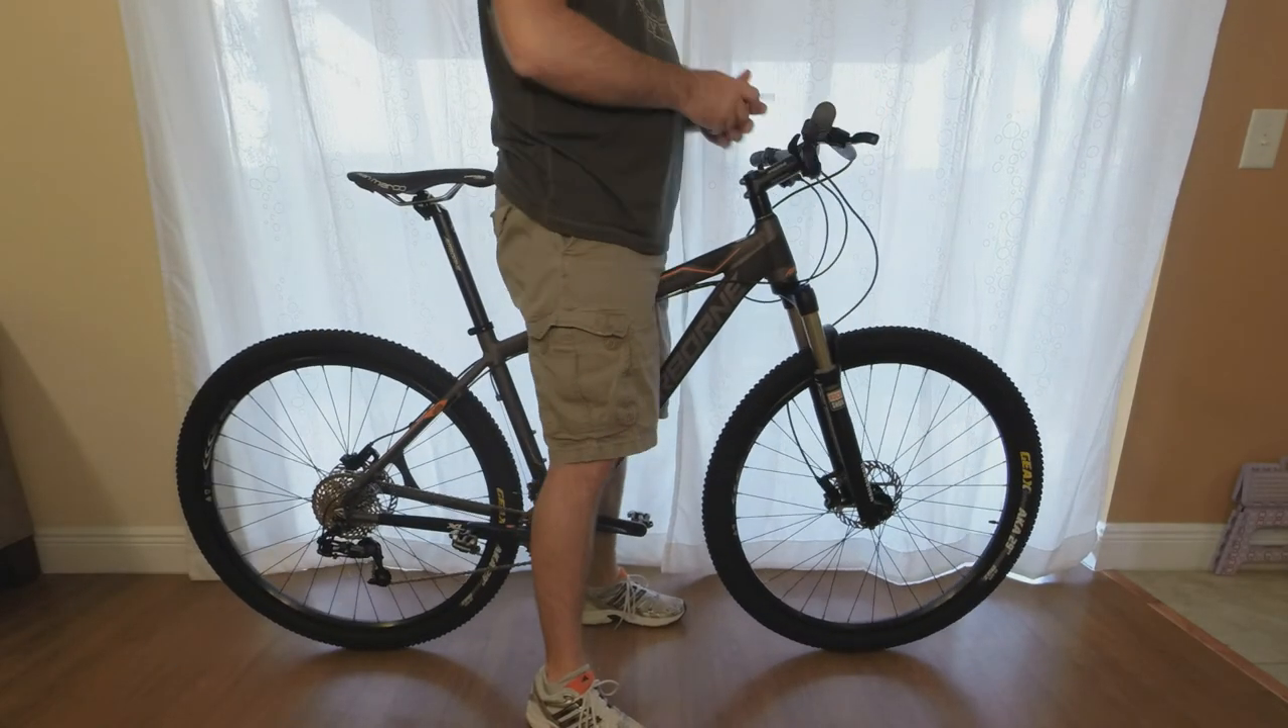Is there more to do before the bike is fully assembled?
No.